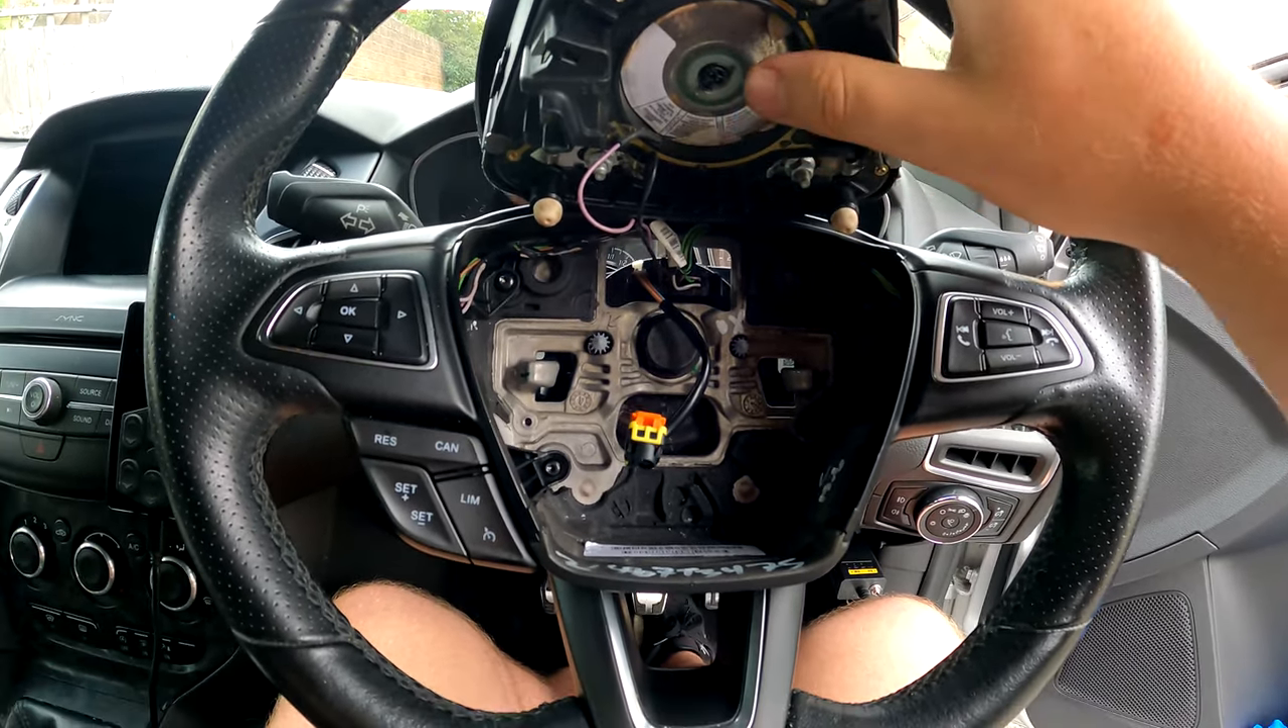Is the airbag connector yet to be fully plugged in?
Yes.